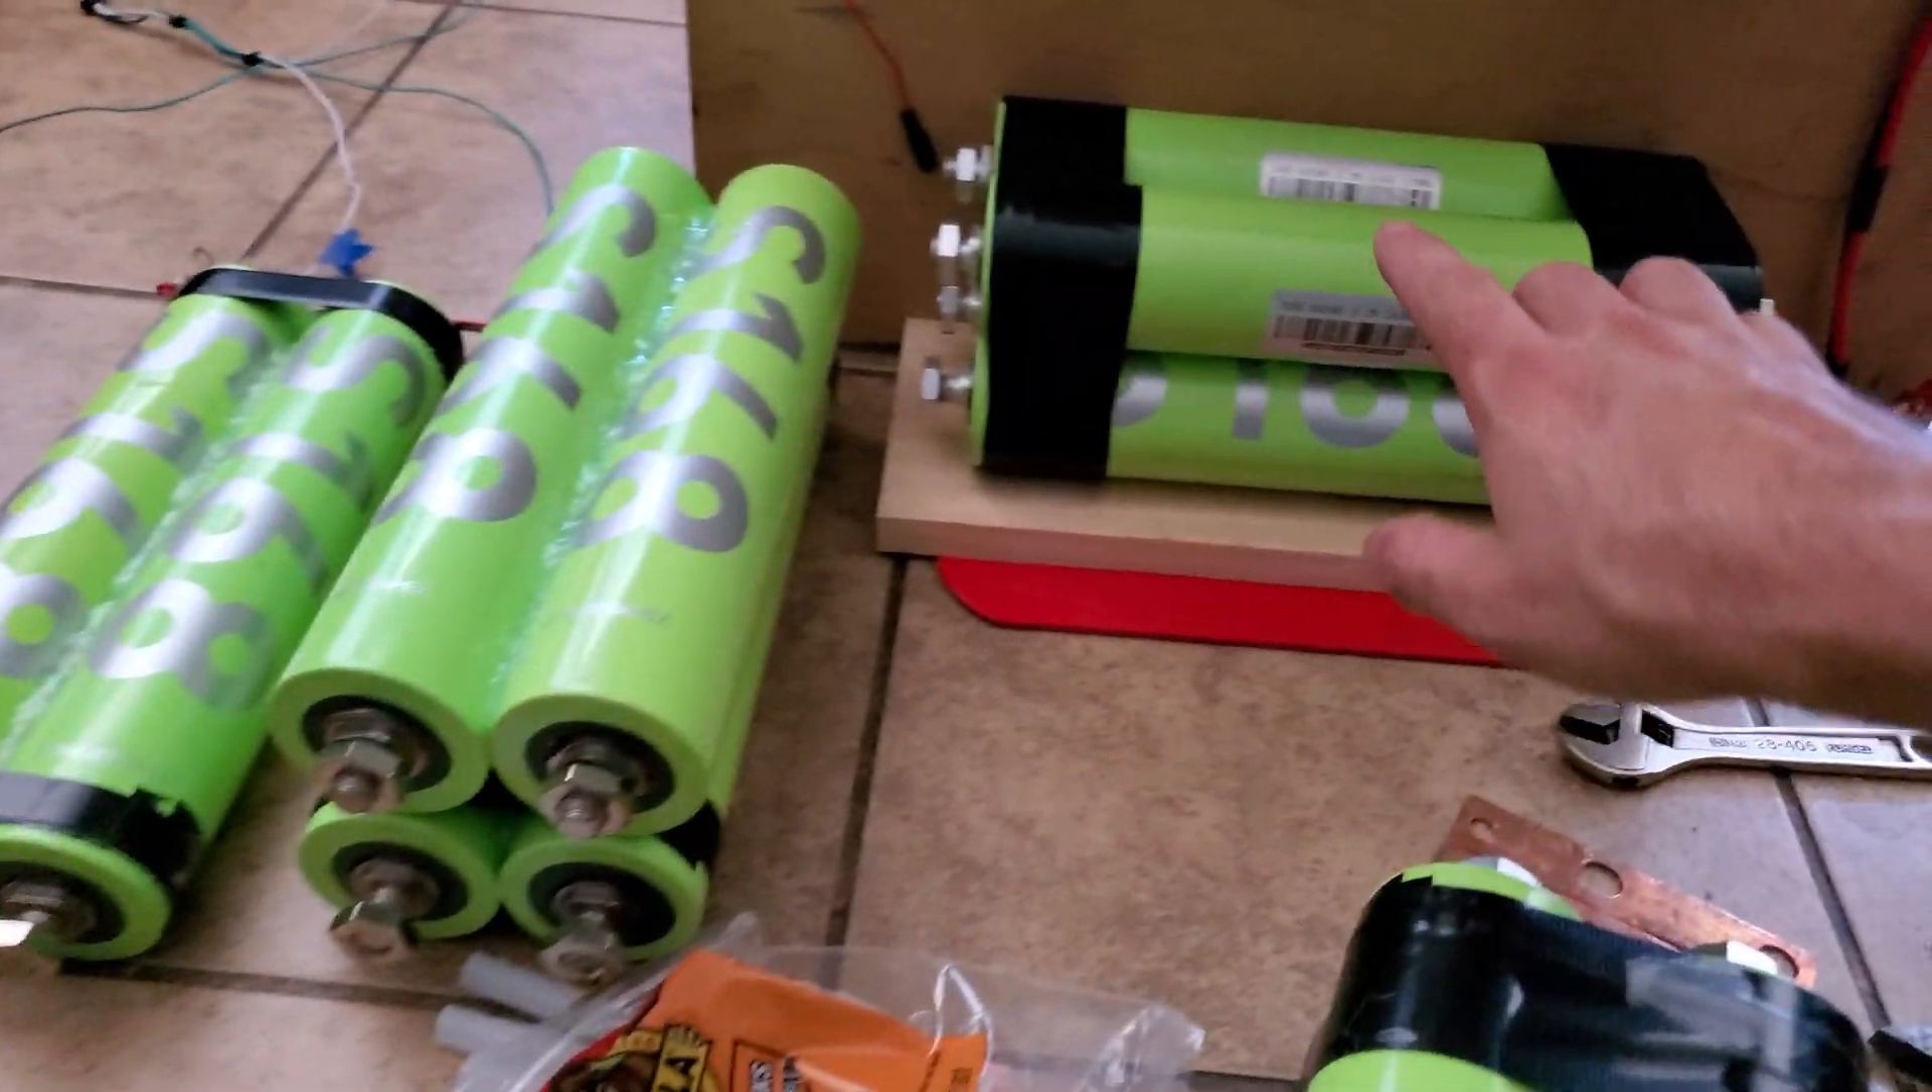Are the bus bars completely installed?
No.